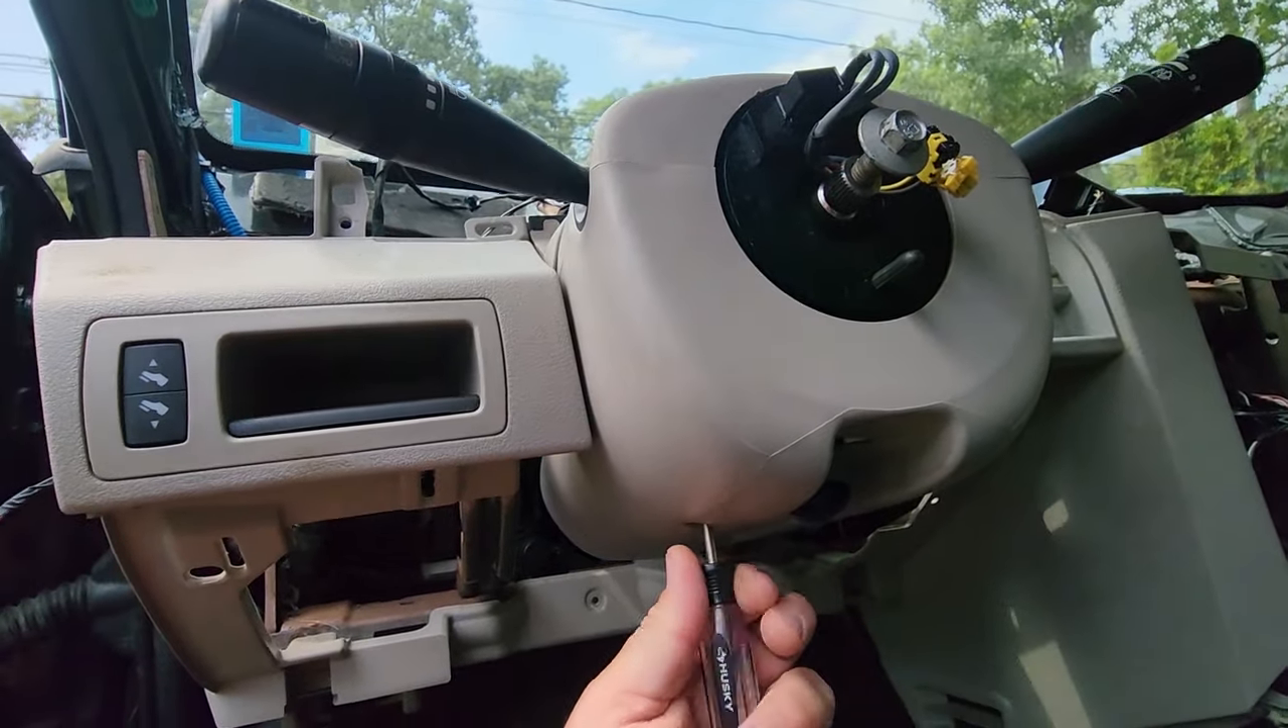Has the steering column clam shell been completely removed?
No.